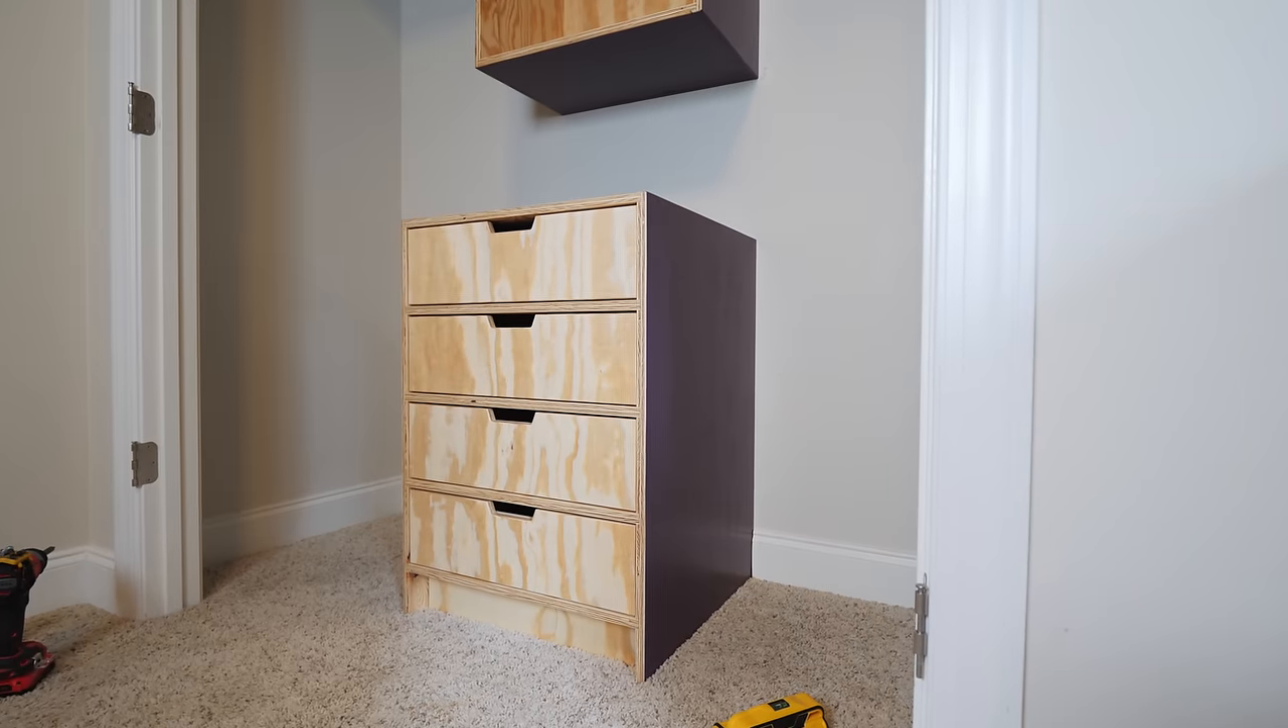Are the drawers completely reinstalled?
Yes.